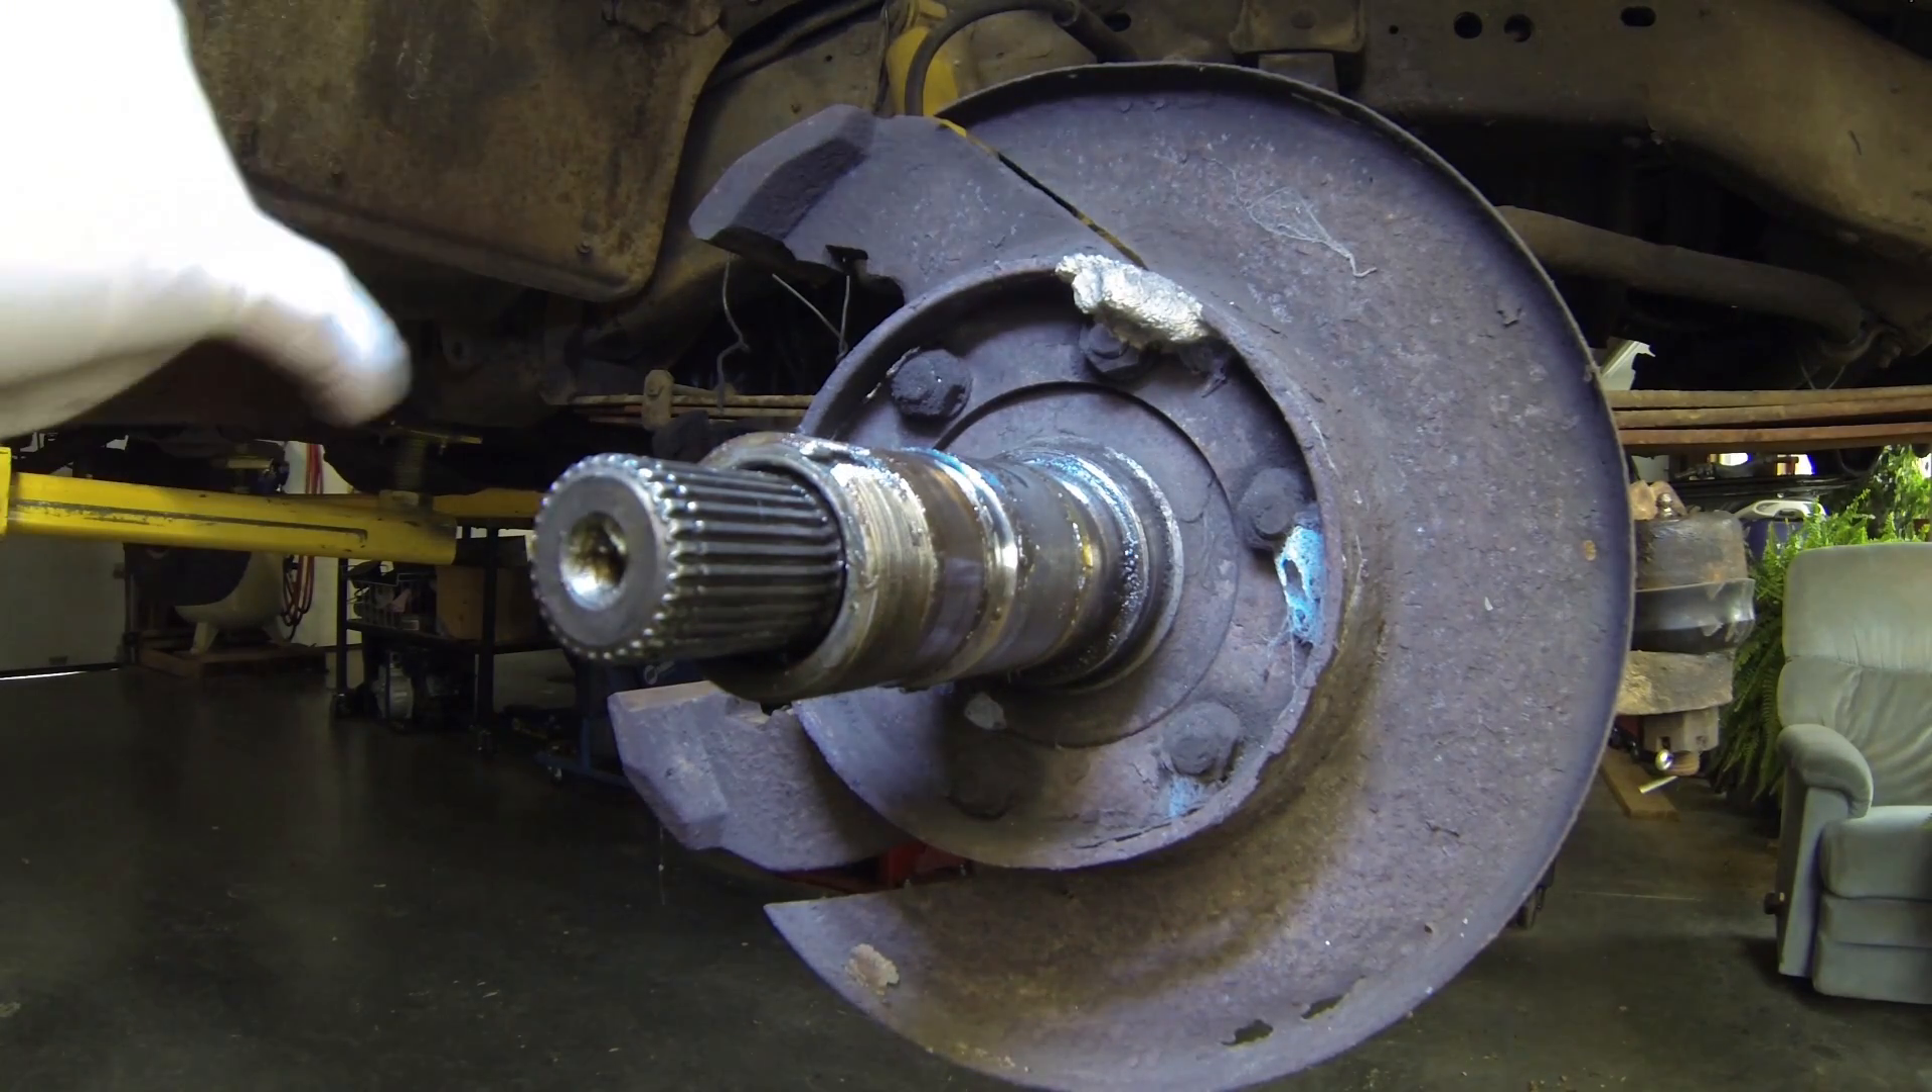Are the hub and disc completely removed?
Yes.